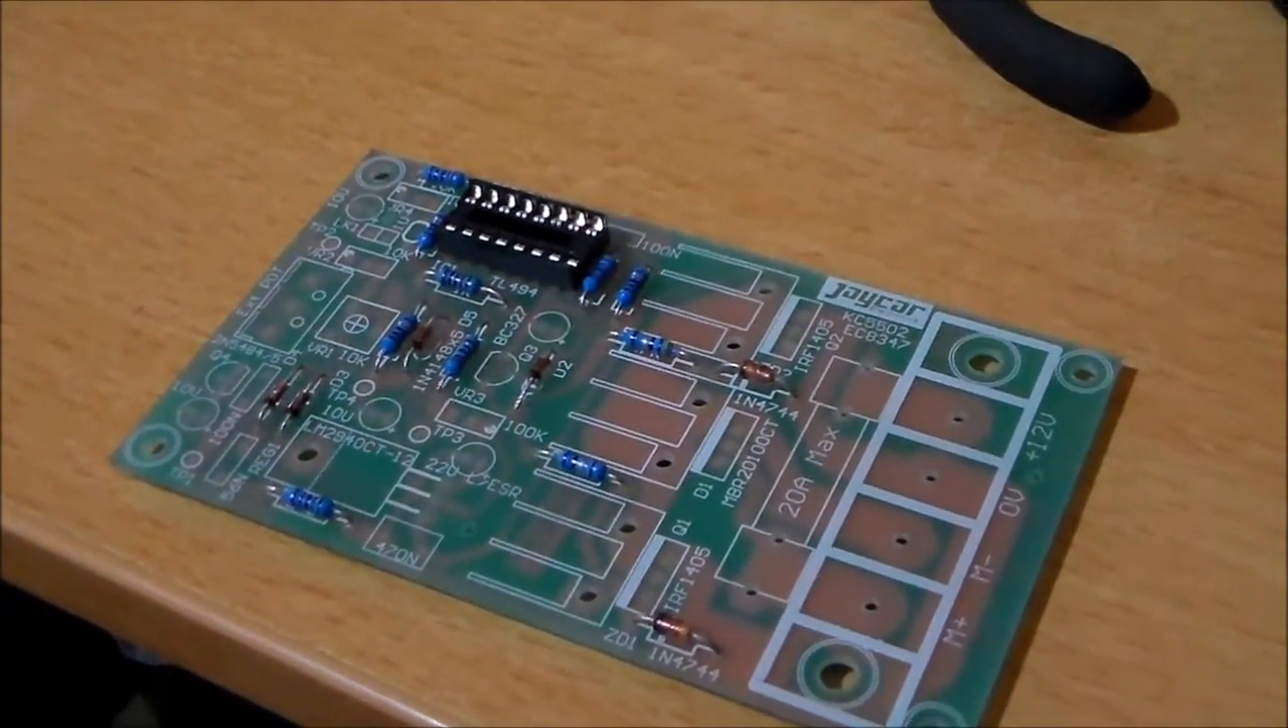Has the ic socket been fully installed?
Yes.